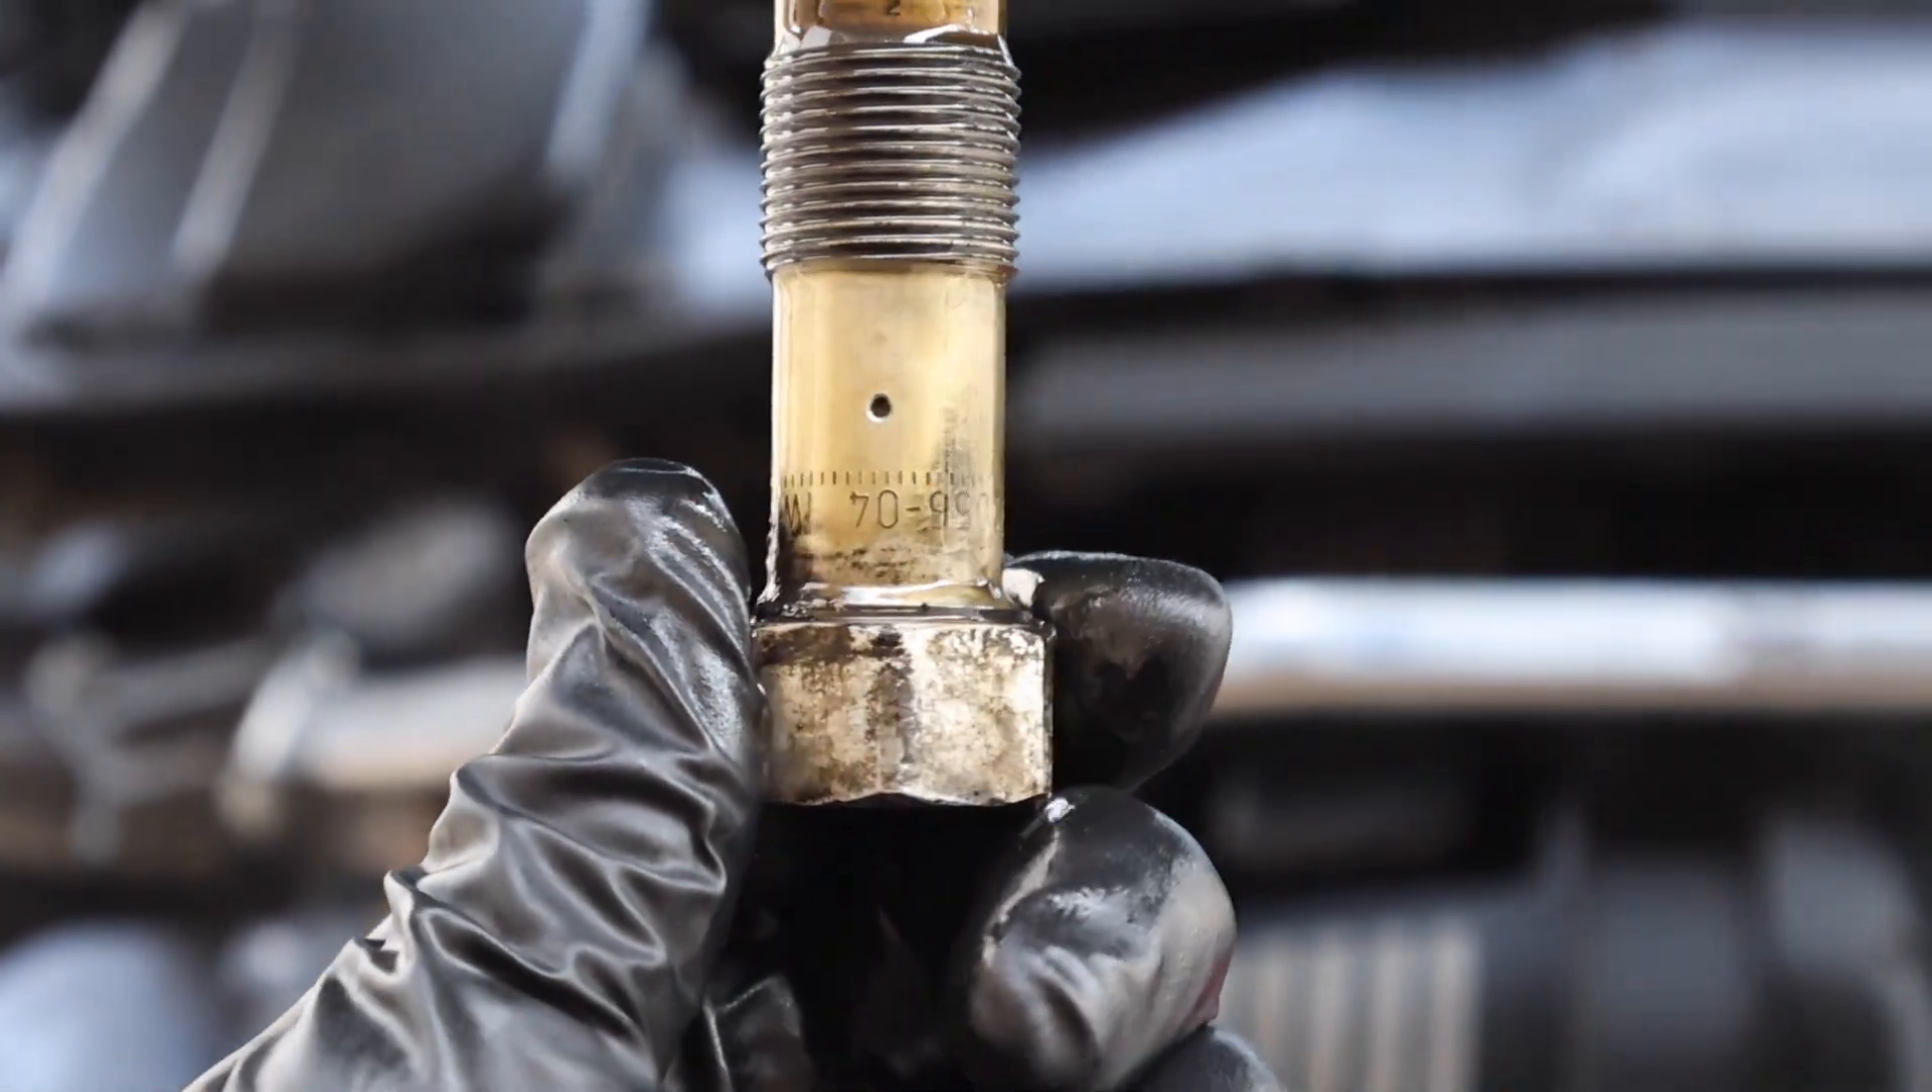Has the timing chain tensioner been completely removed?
Yes.